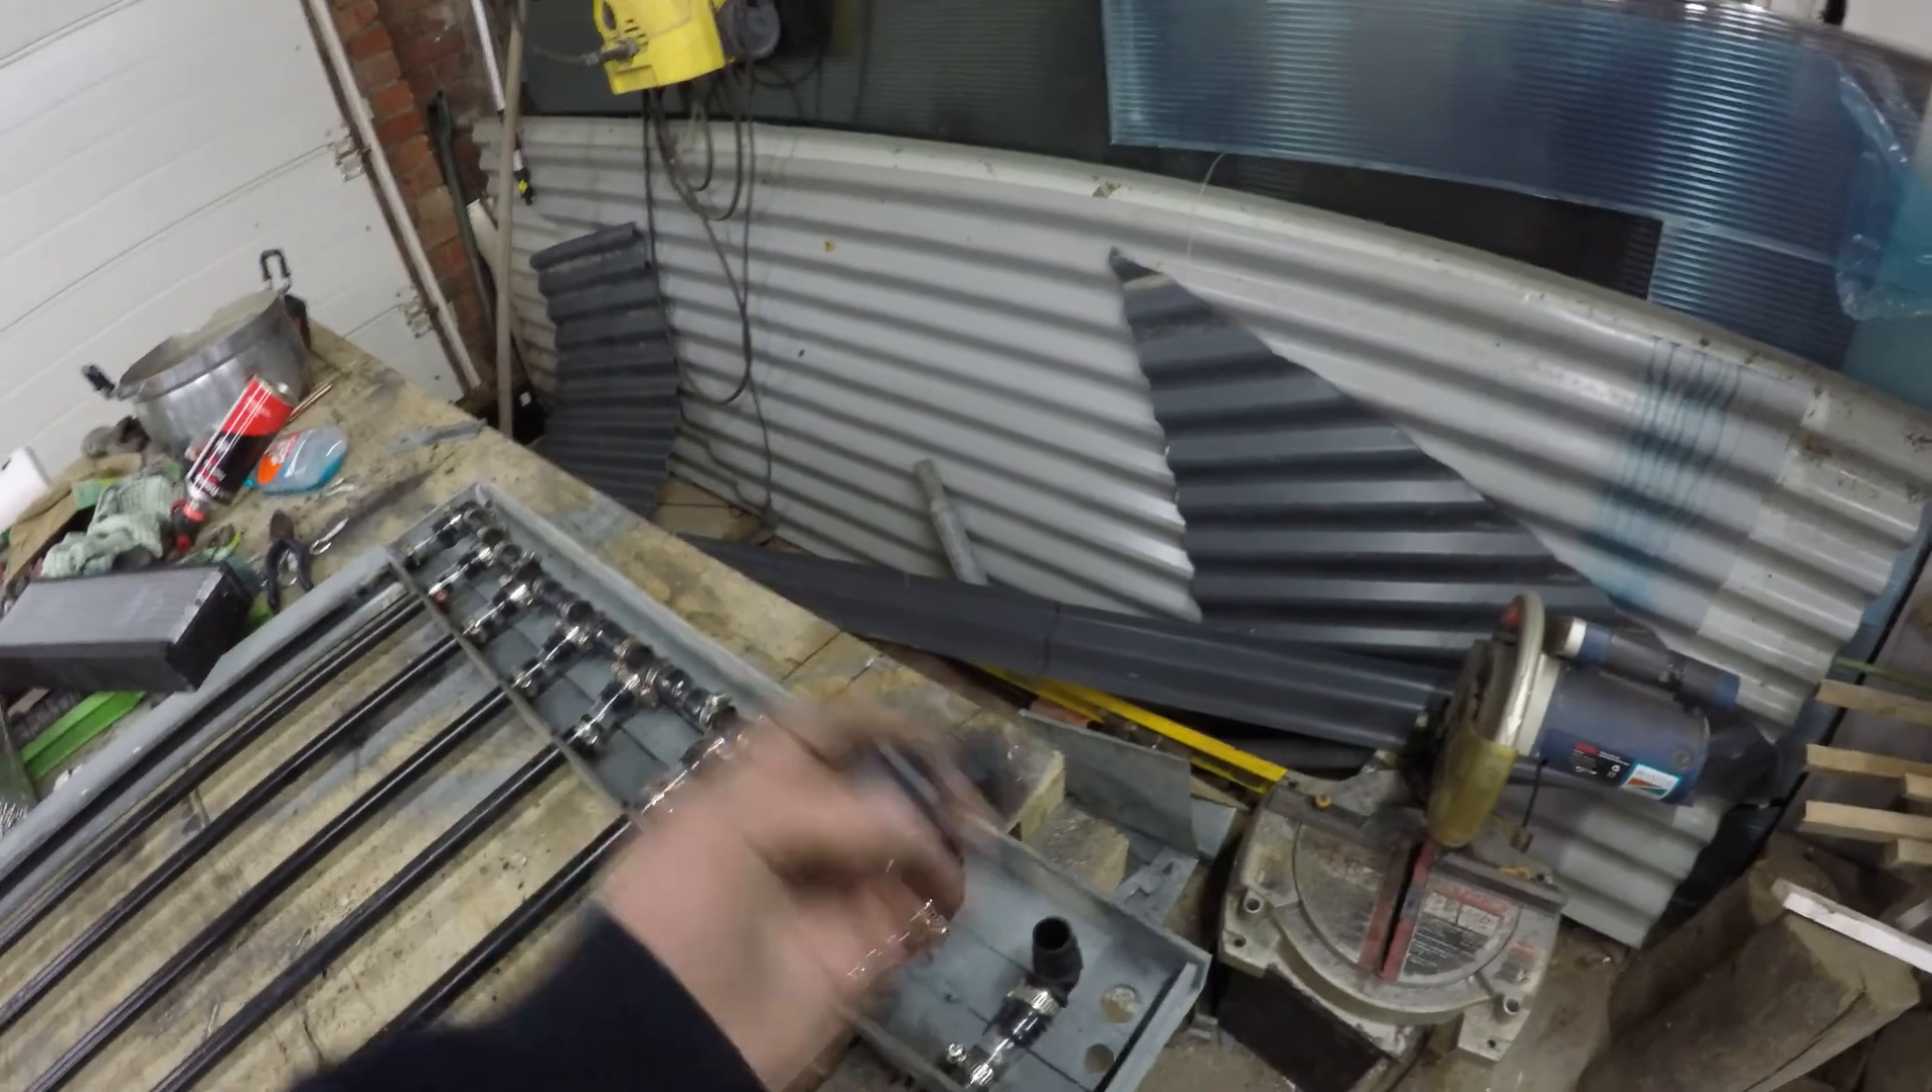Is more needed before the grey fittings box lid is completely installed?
Yes.